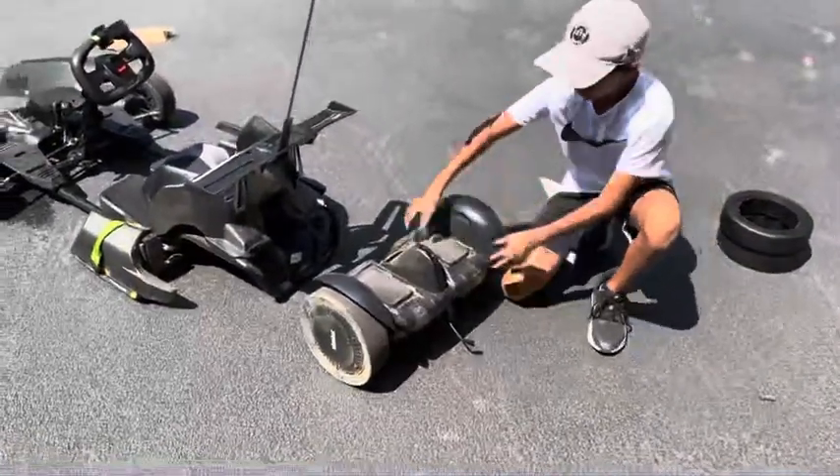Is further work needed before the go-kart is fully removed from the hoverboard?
No.